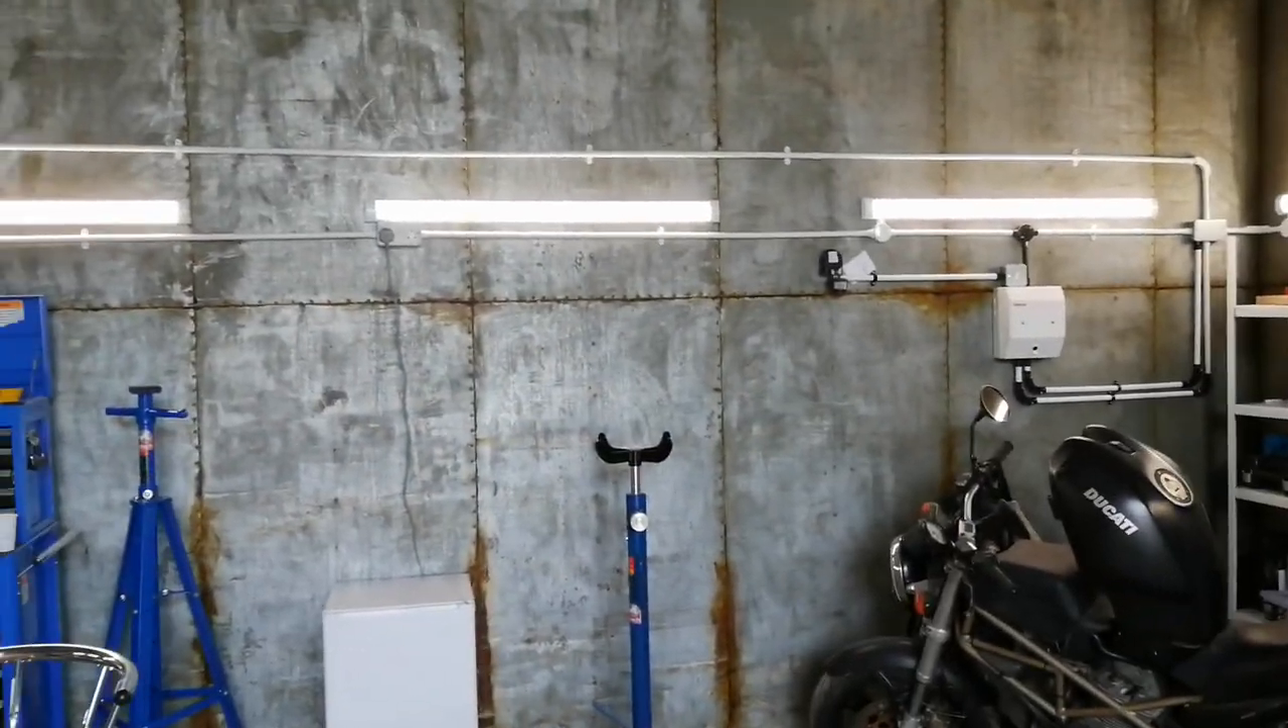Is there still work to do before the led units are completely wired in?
No.